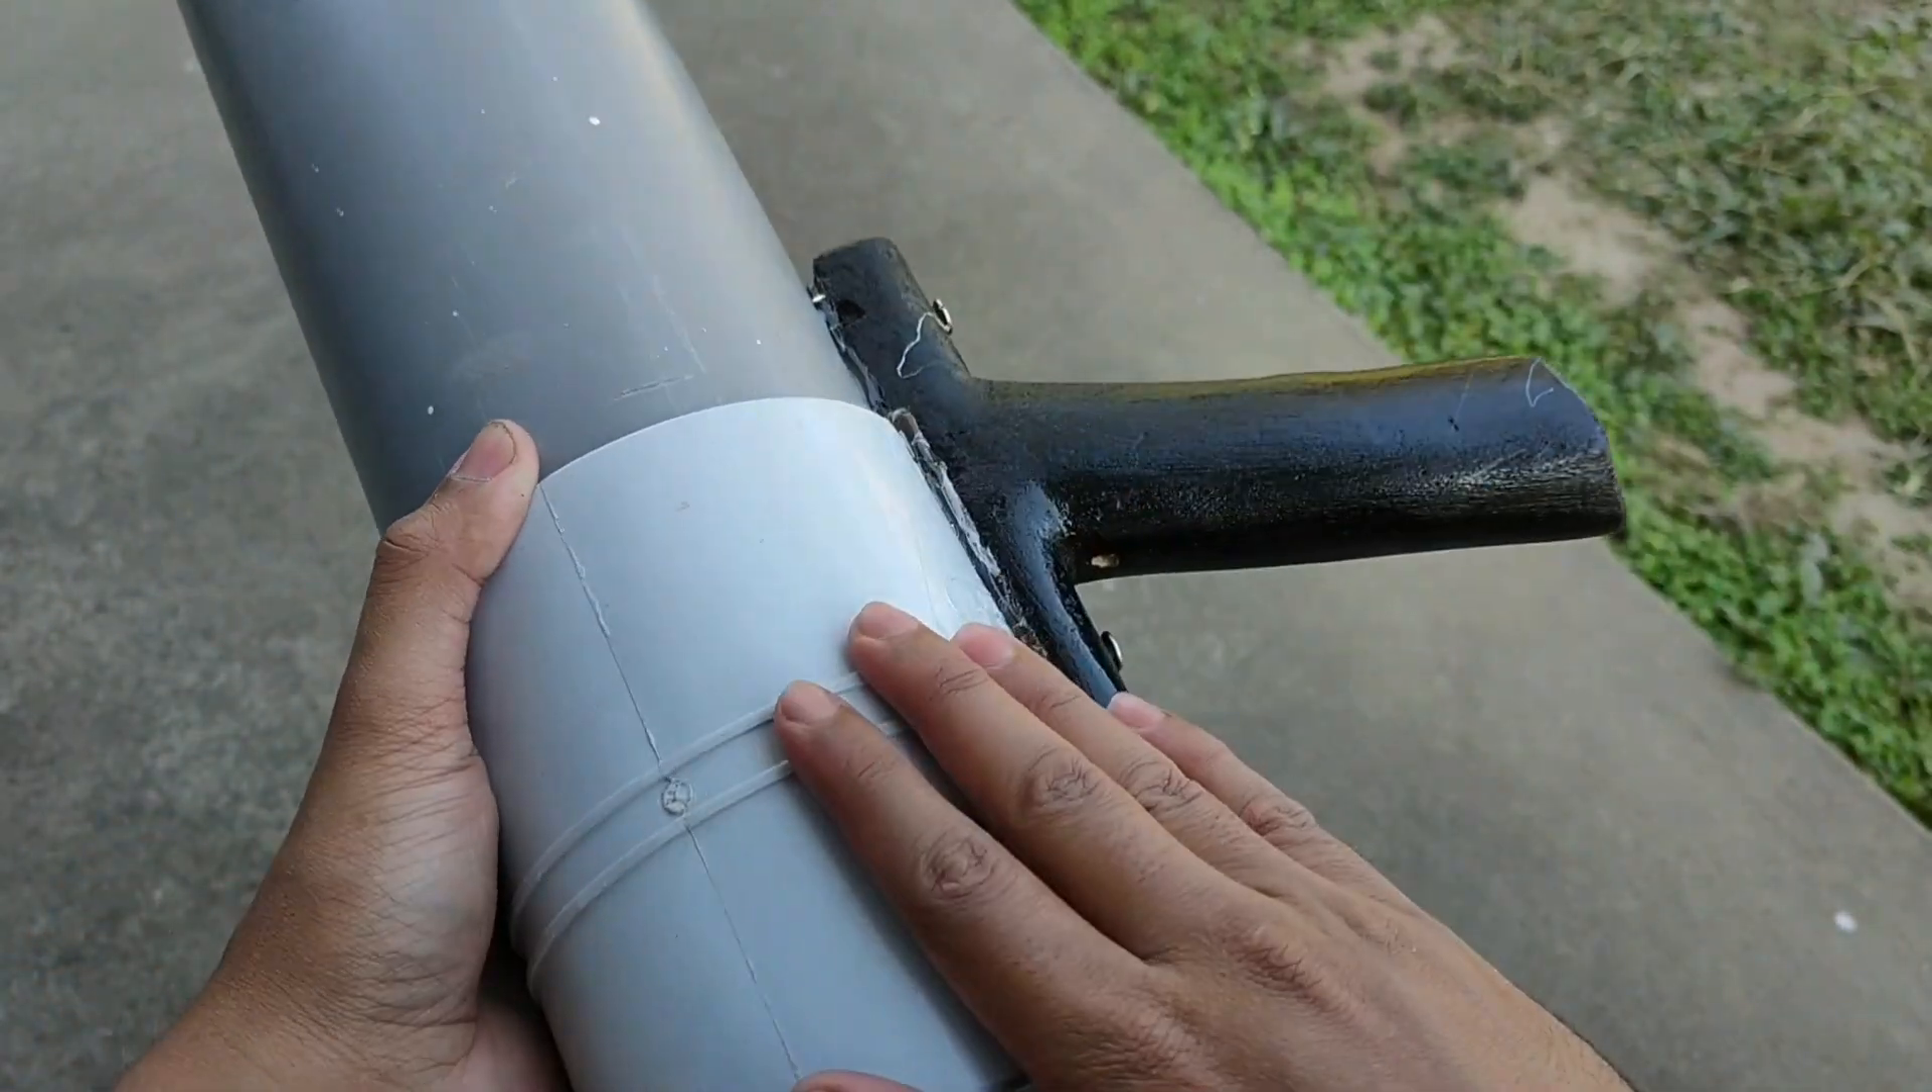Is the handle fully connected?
Yes.